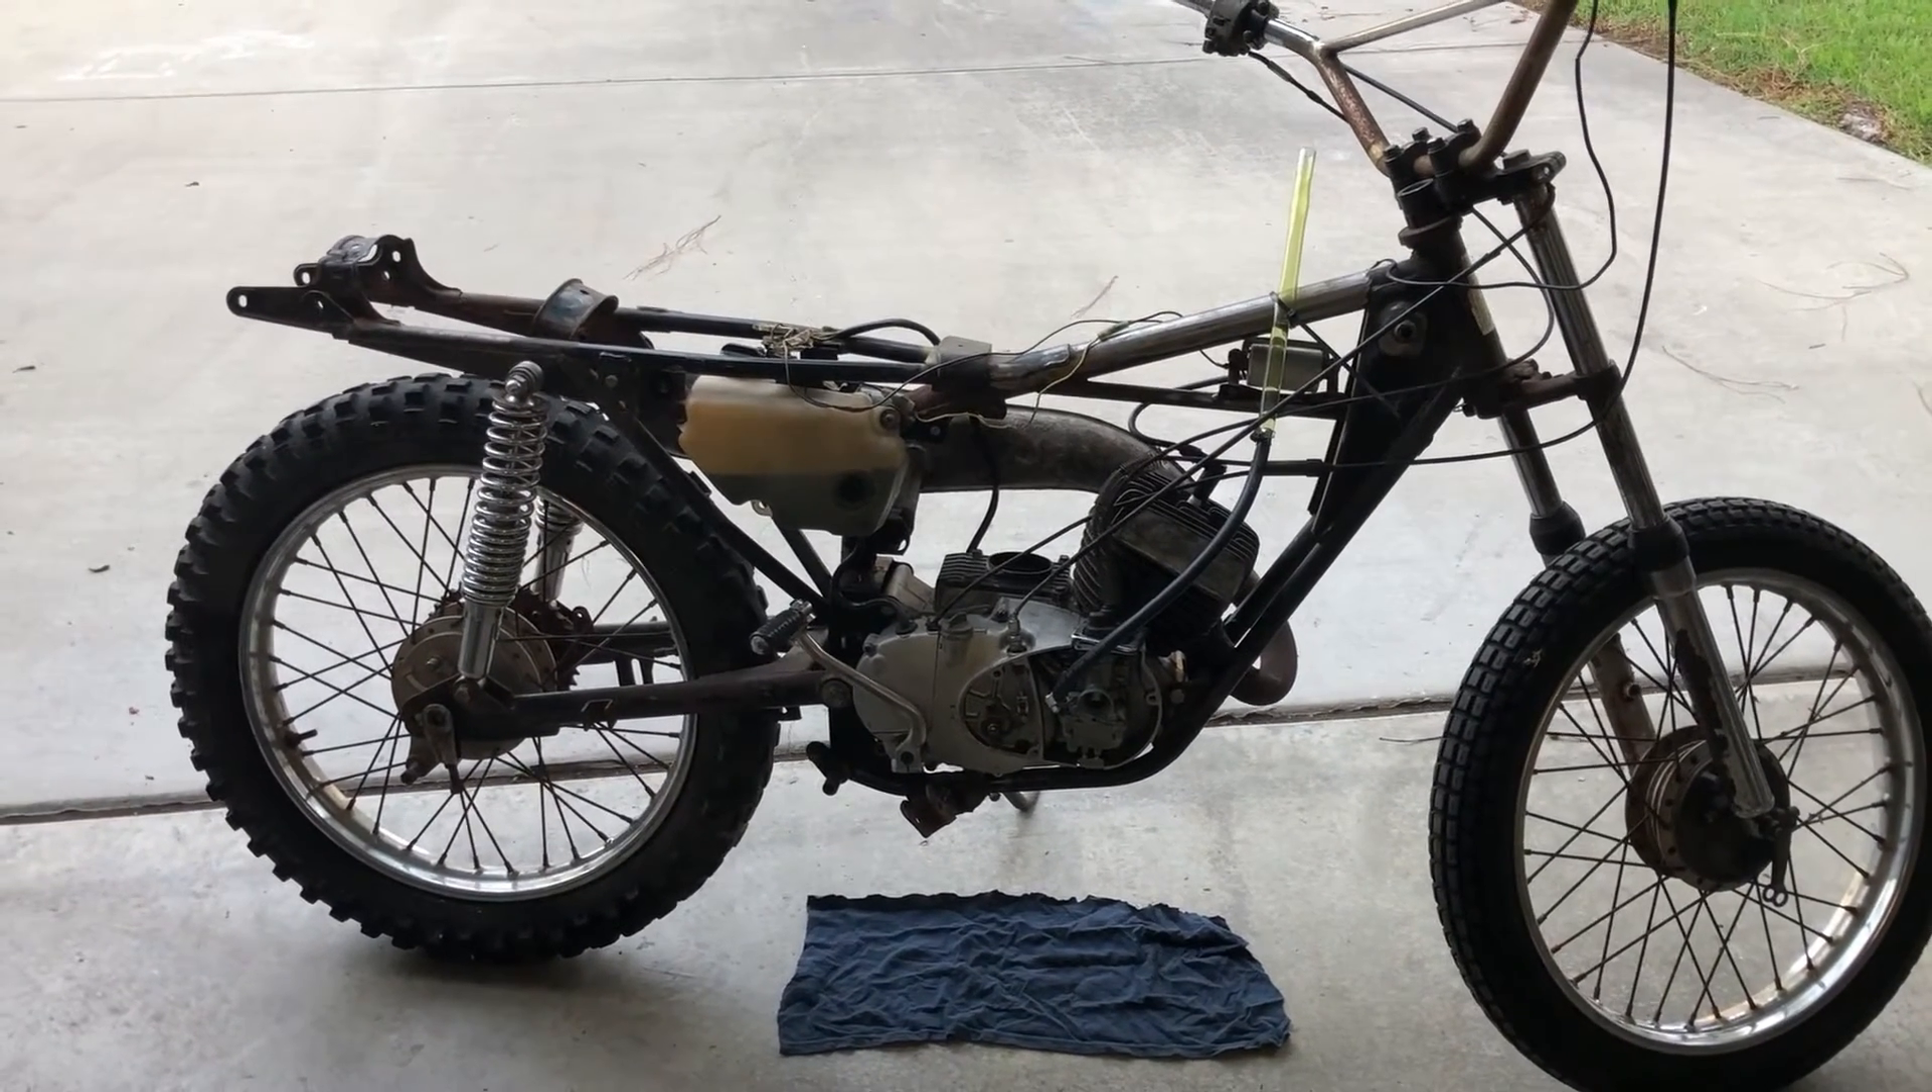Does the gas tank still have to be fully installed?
Yes.